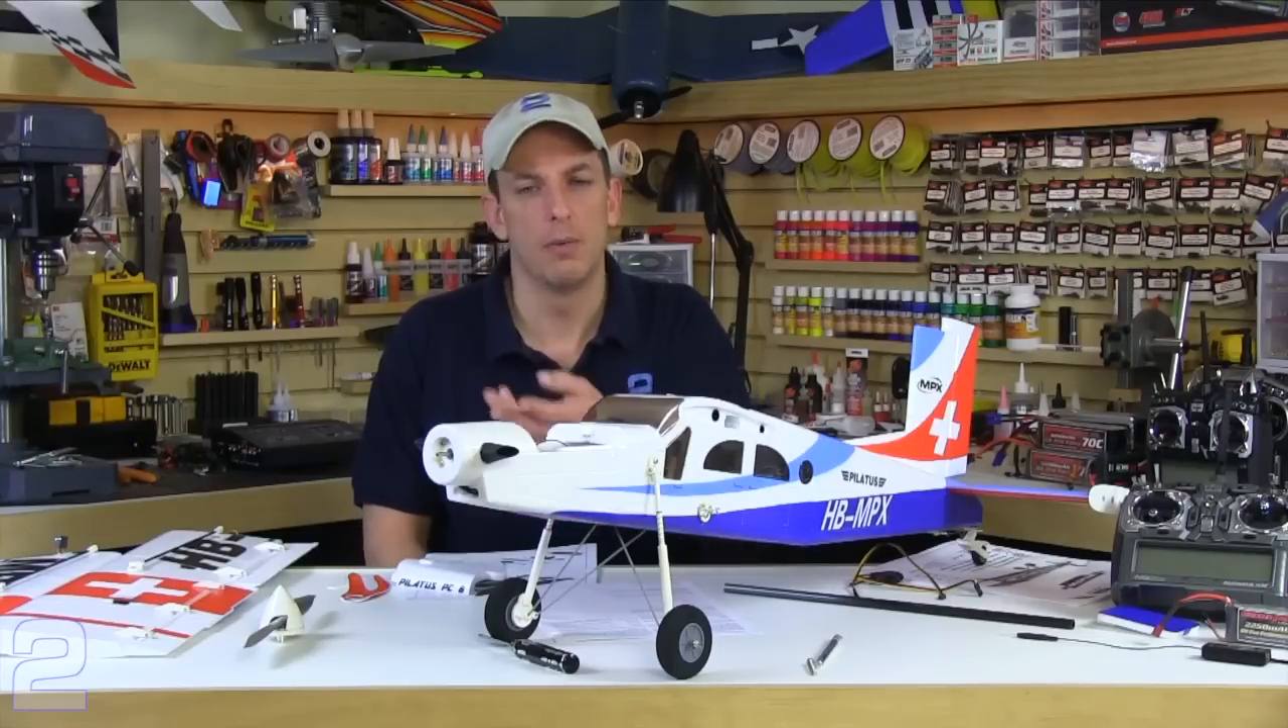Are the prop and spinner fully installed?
No.